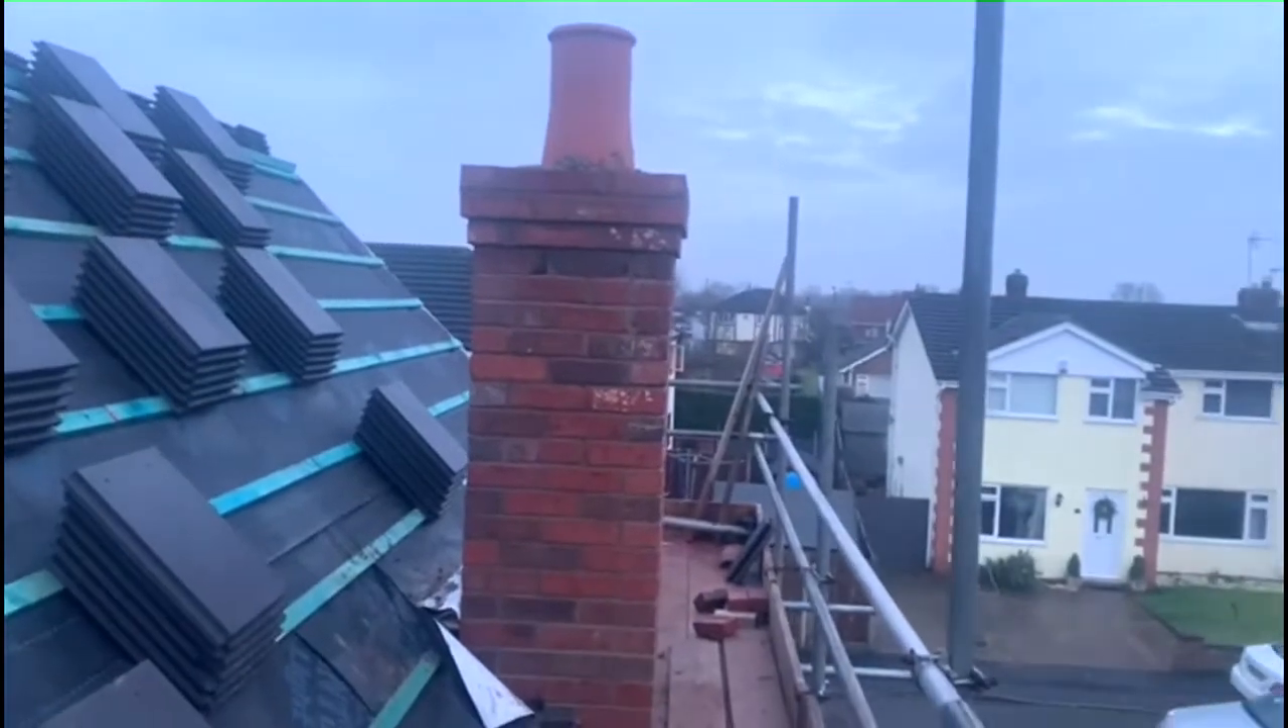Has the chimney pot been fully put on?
Yes.